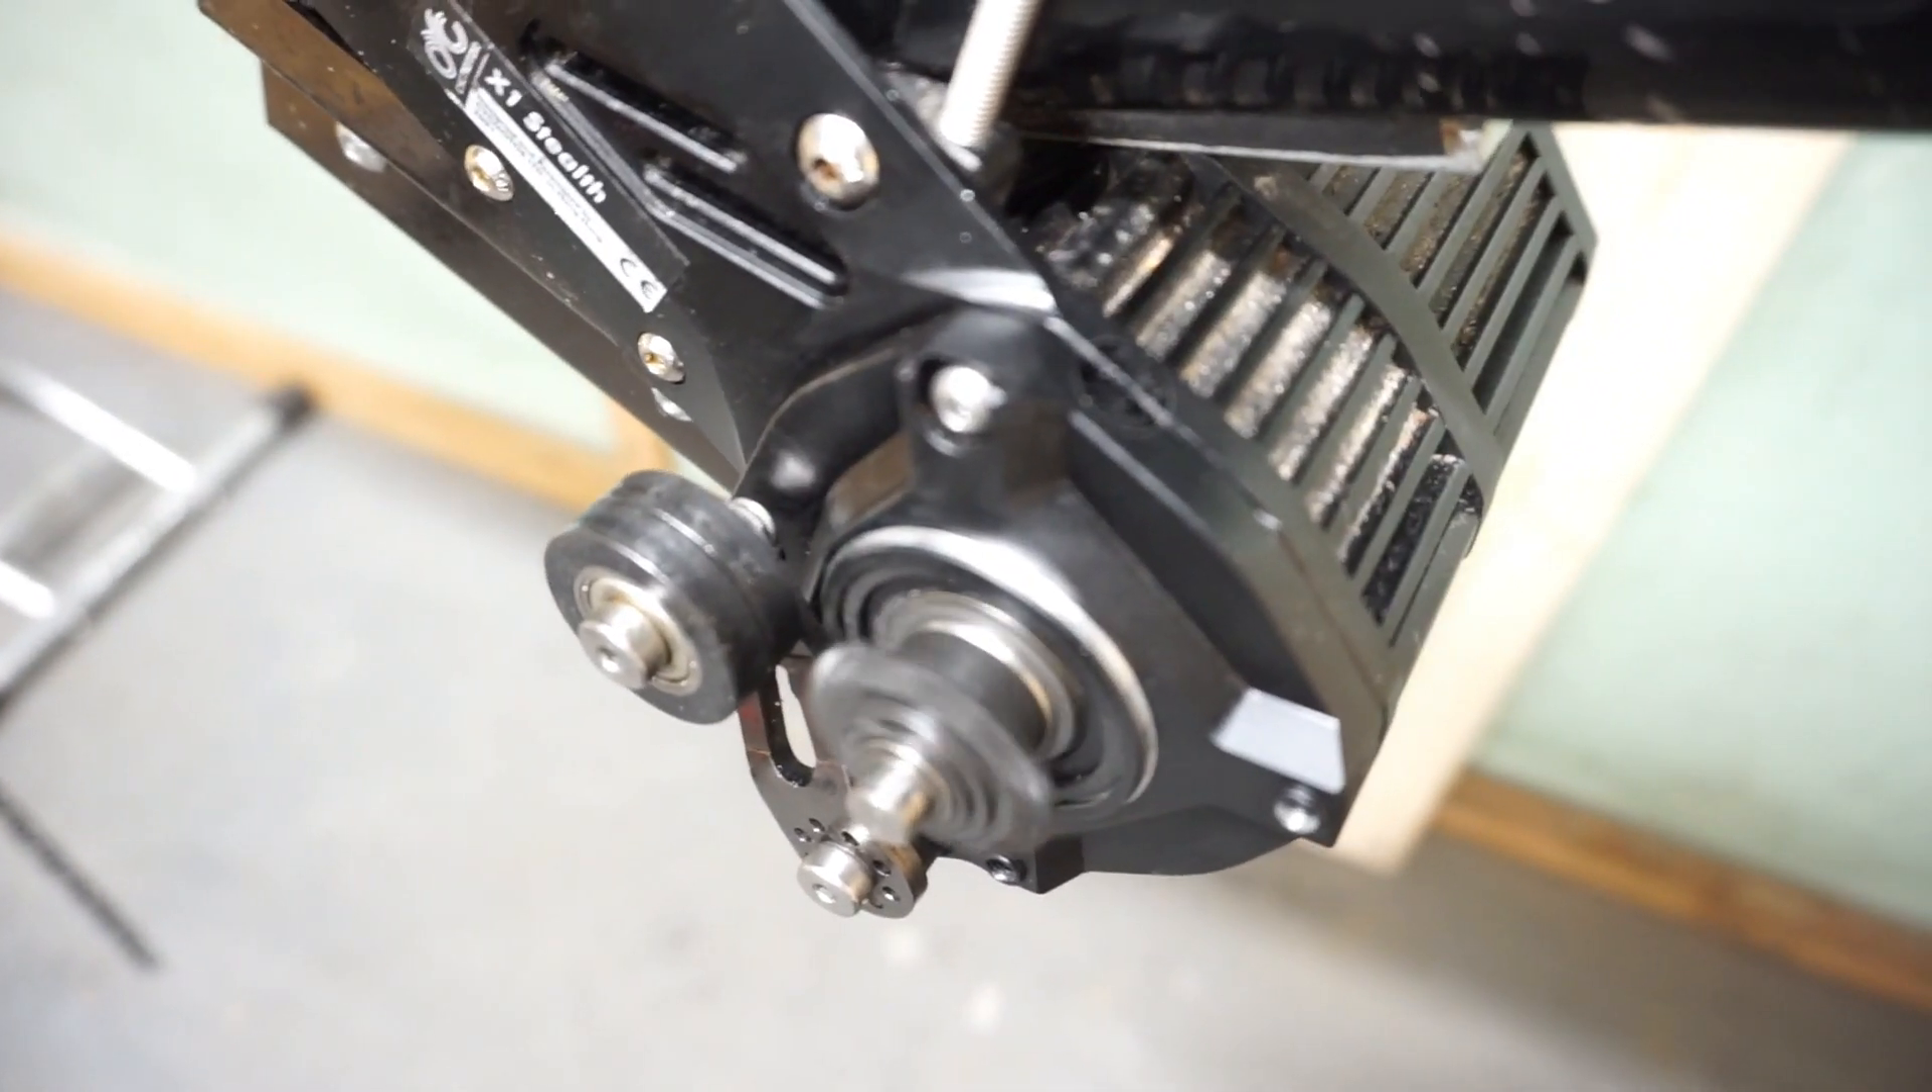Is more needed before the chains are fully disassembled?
No.